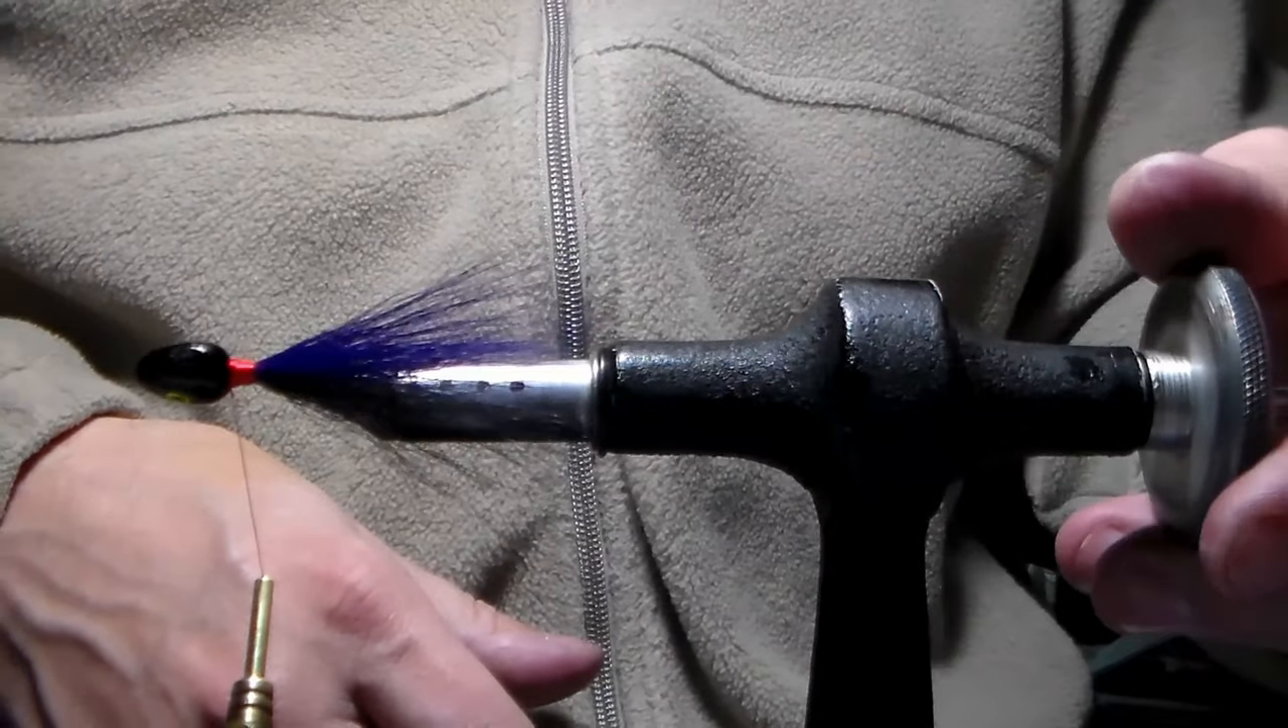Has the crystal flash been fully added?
No.